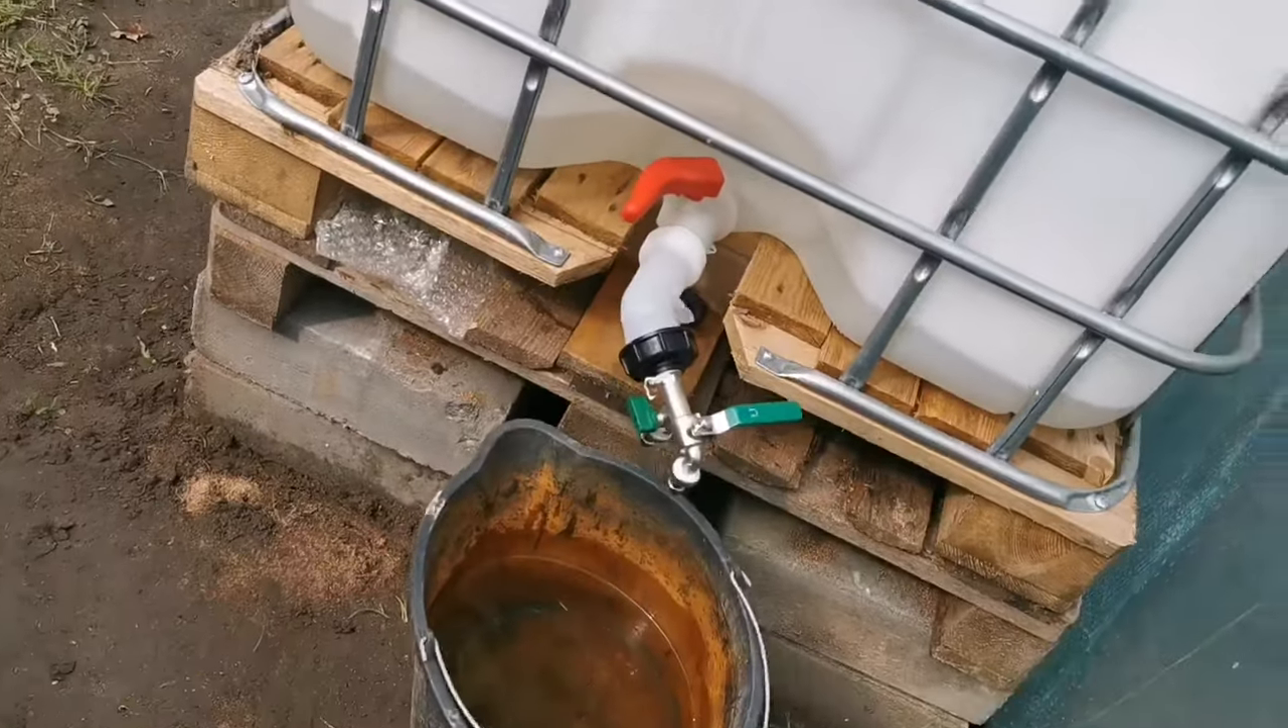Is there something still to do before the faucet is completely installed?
No.